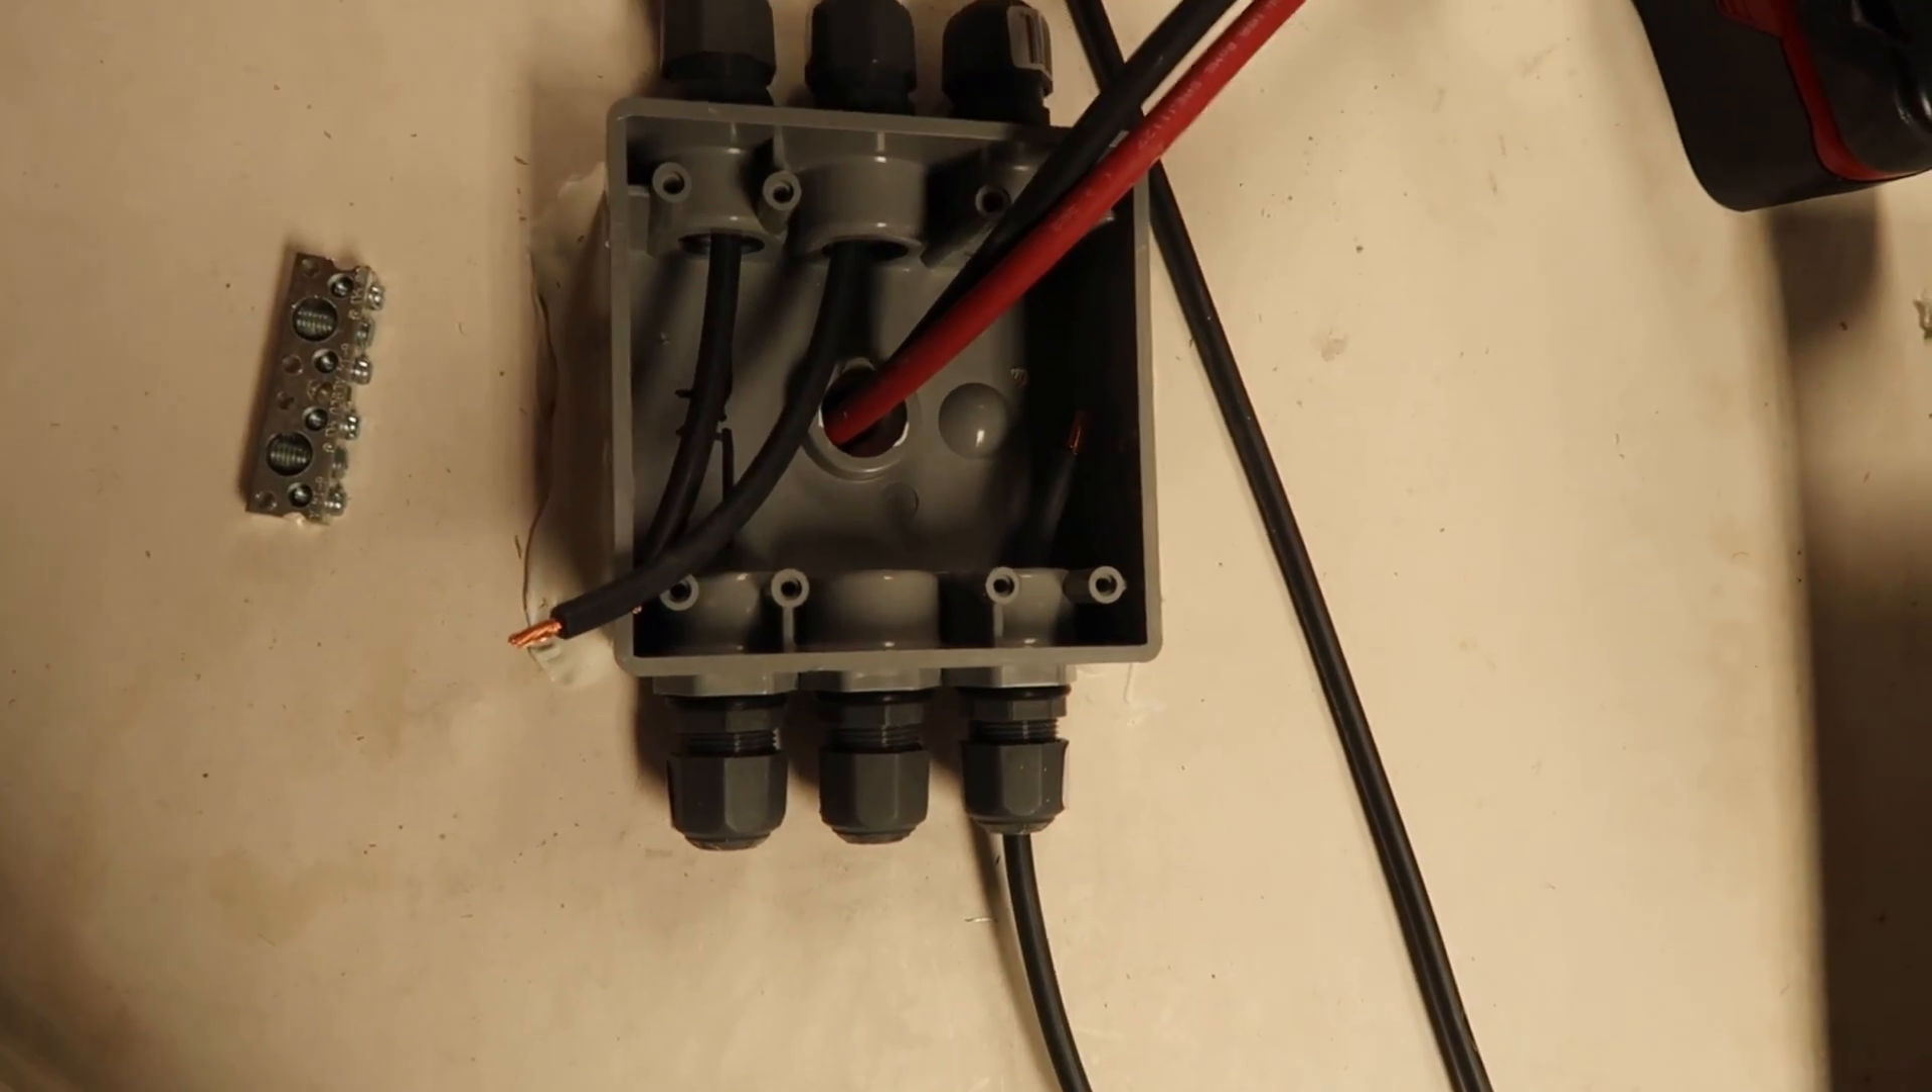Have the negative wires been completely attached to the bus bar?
No.